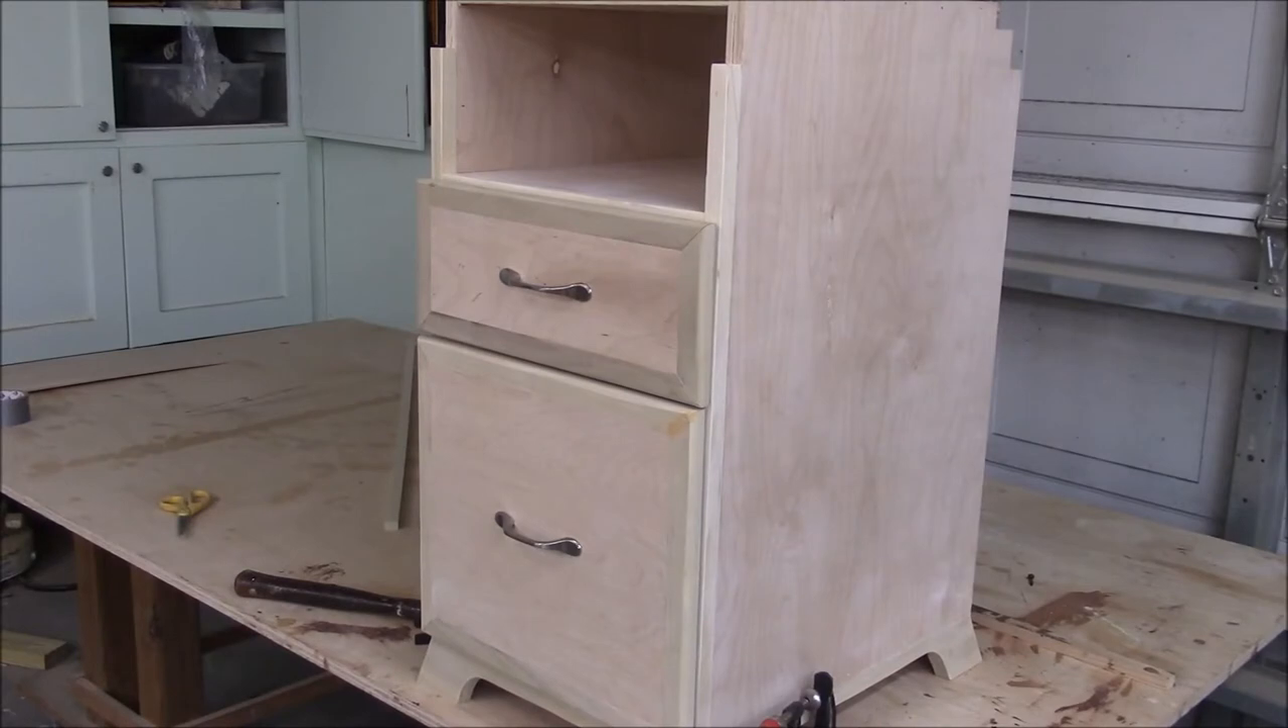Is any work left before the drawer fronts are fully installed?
No.